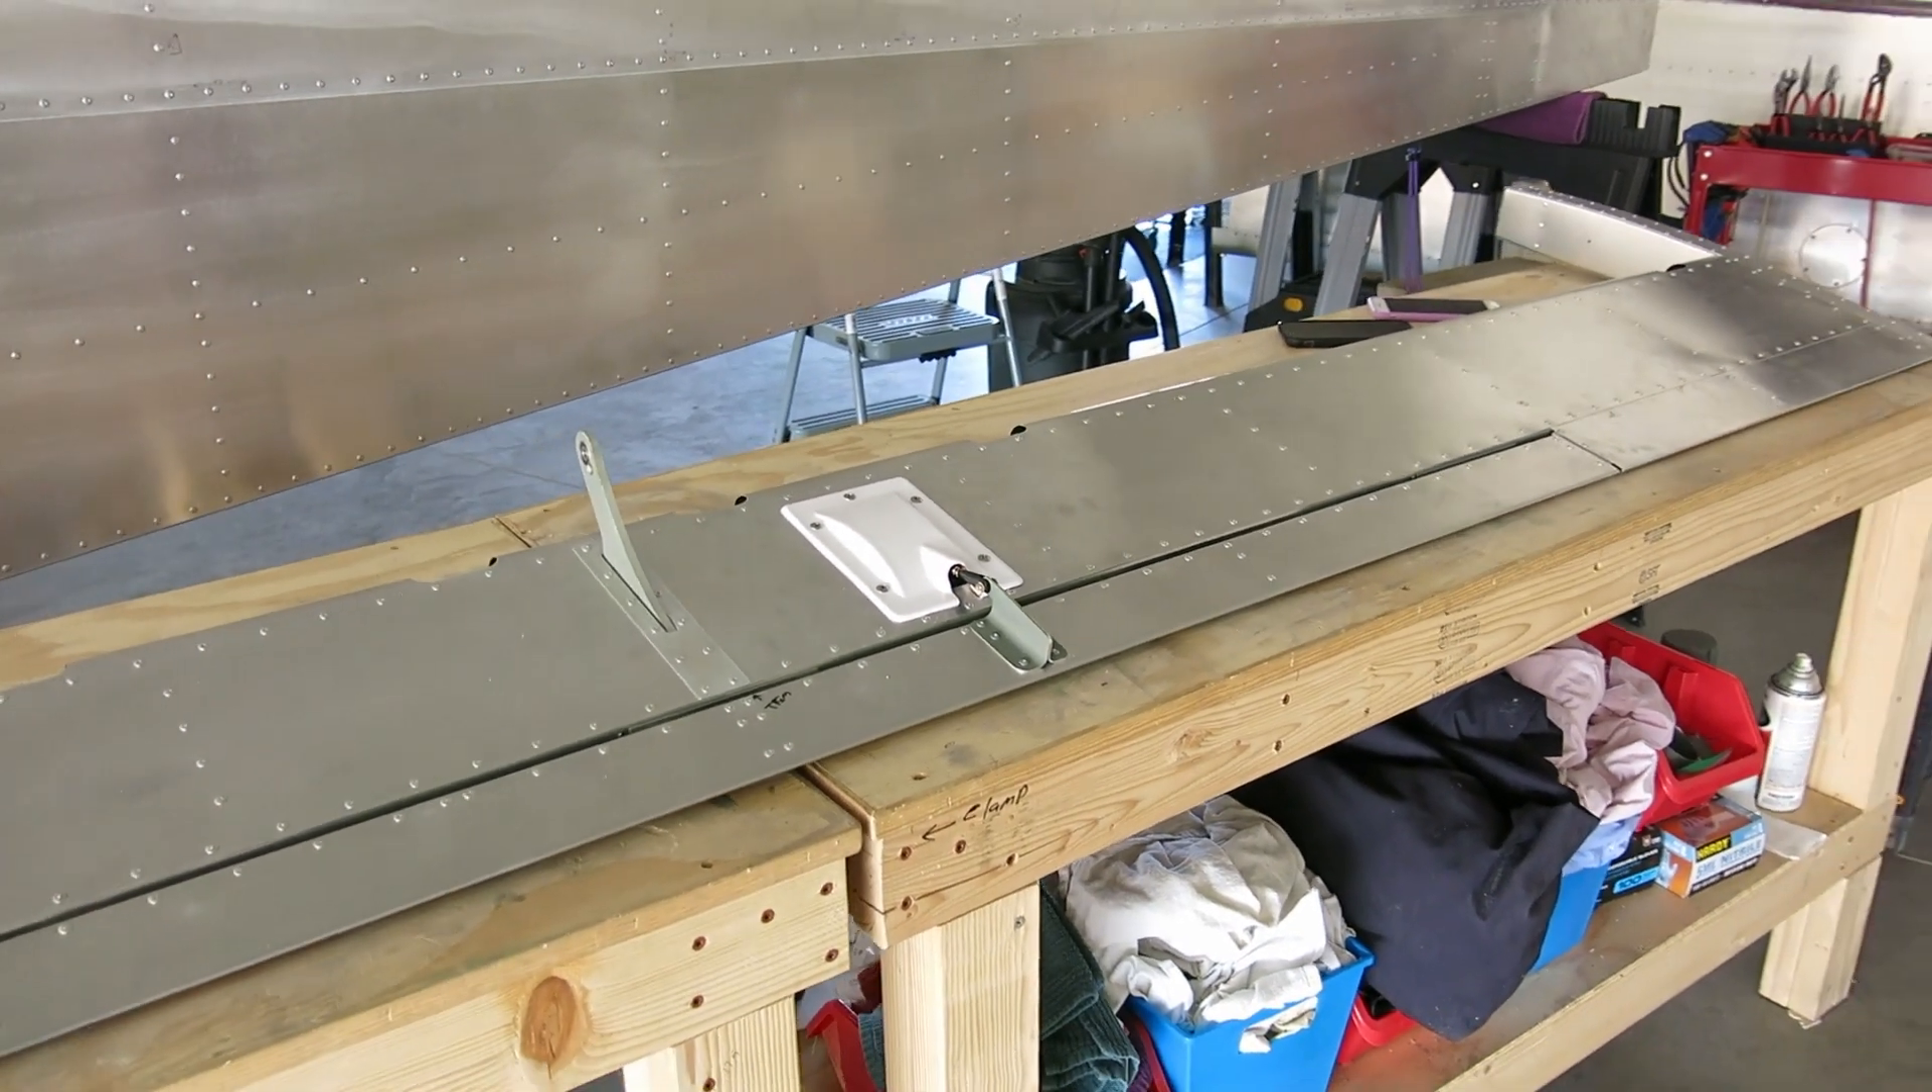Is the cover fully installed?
Yes.